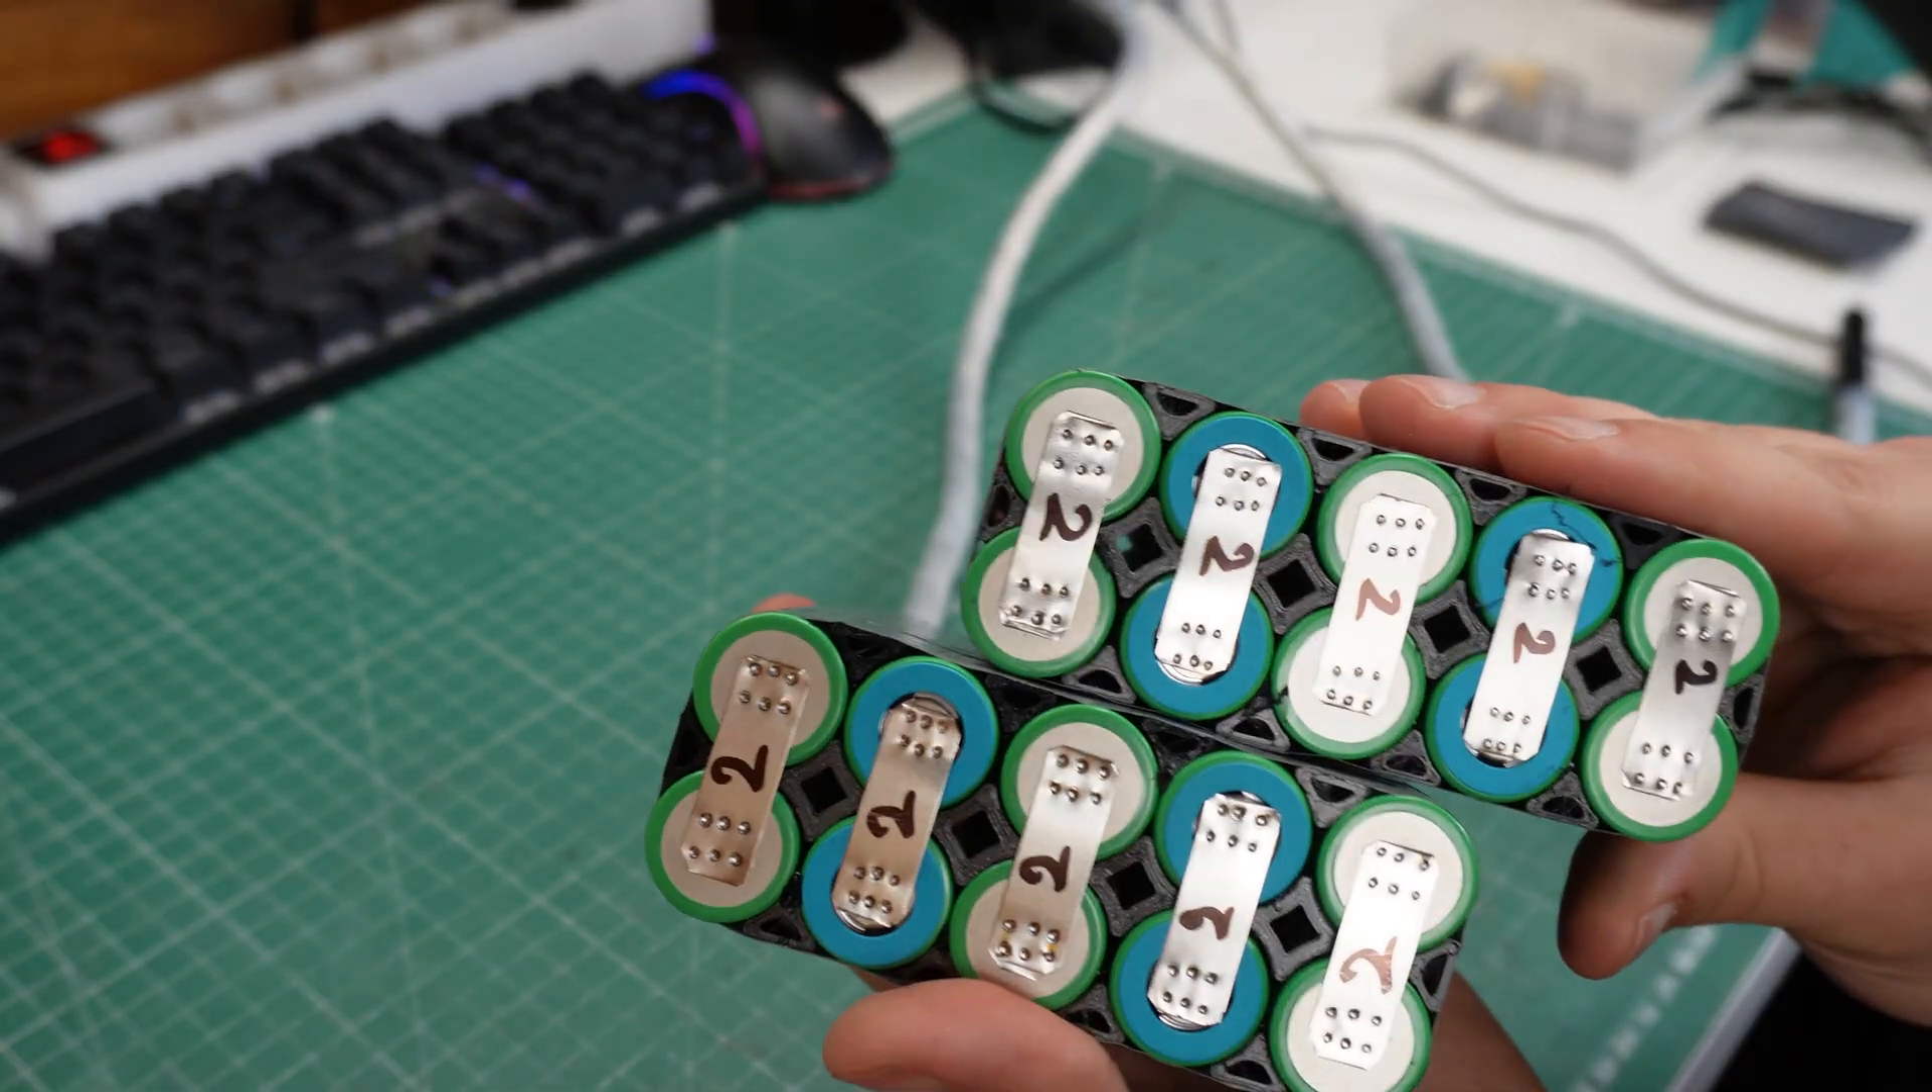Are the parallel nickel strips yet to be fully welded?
No.